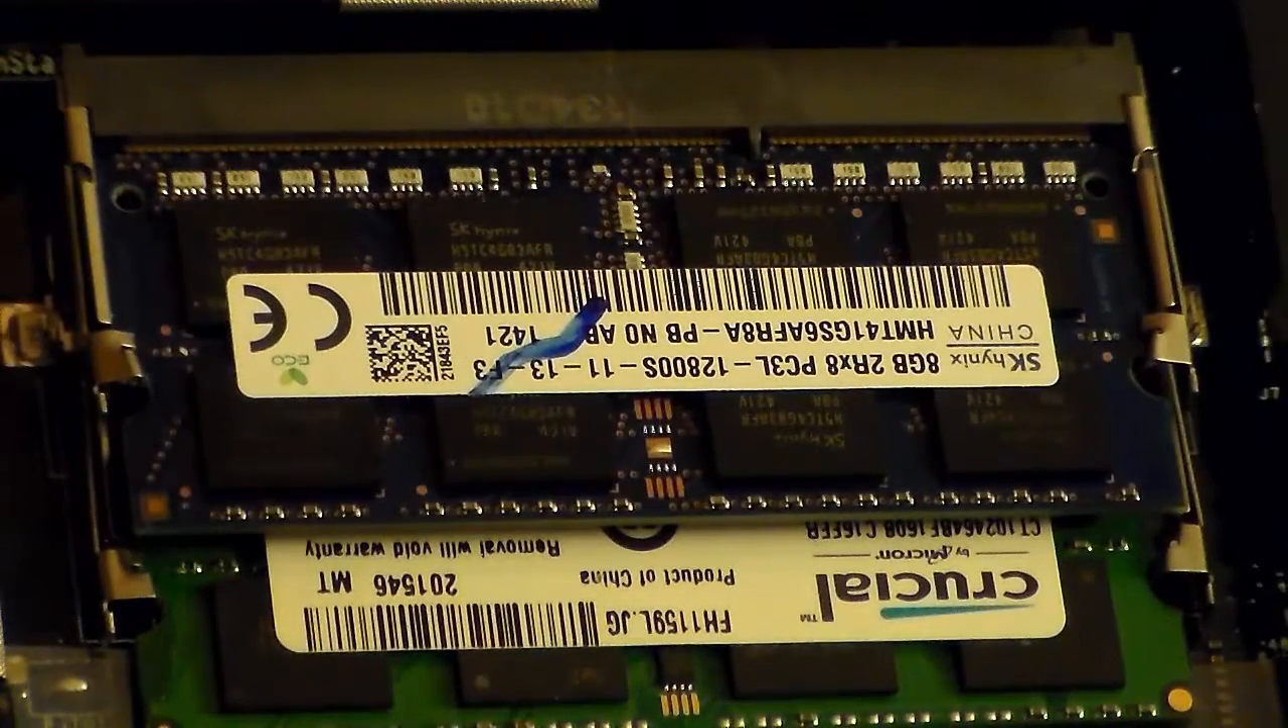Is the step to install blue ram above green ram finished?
Yes.